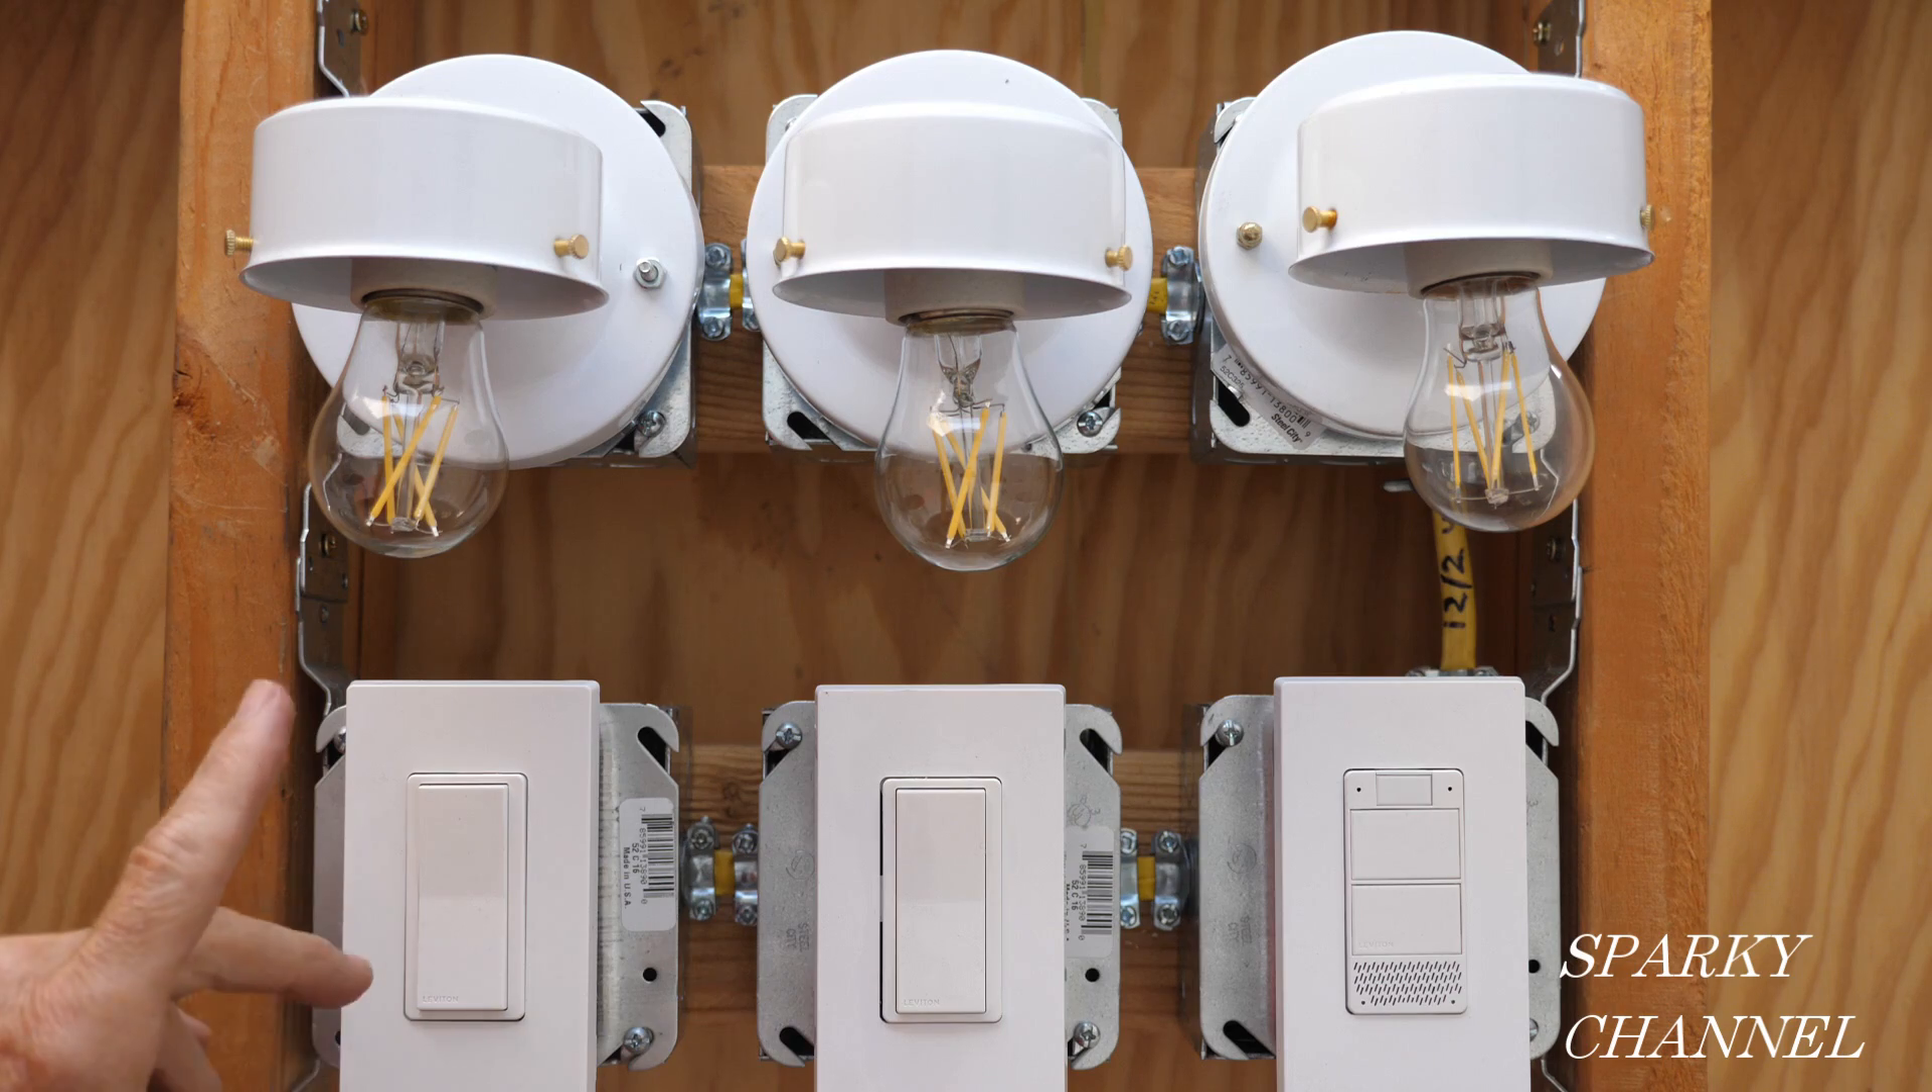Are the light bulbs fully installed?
Yes.